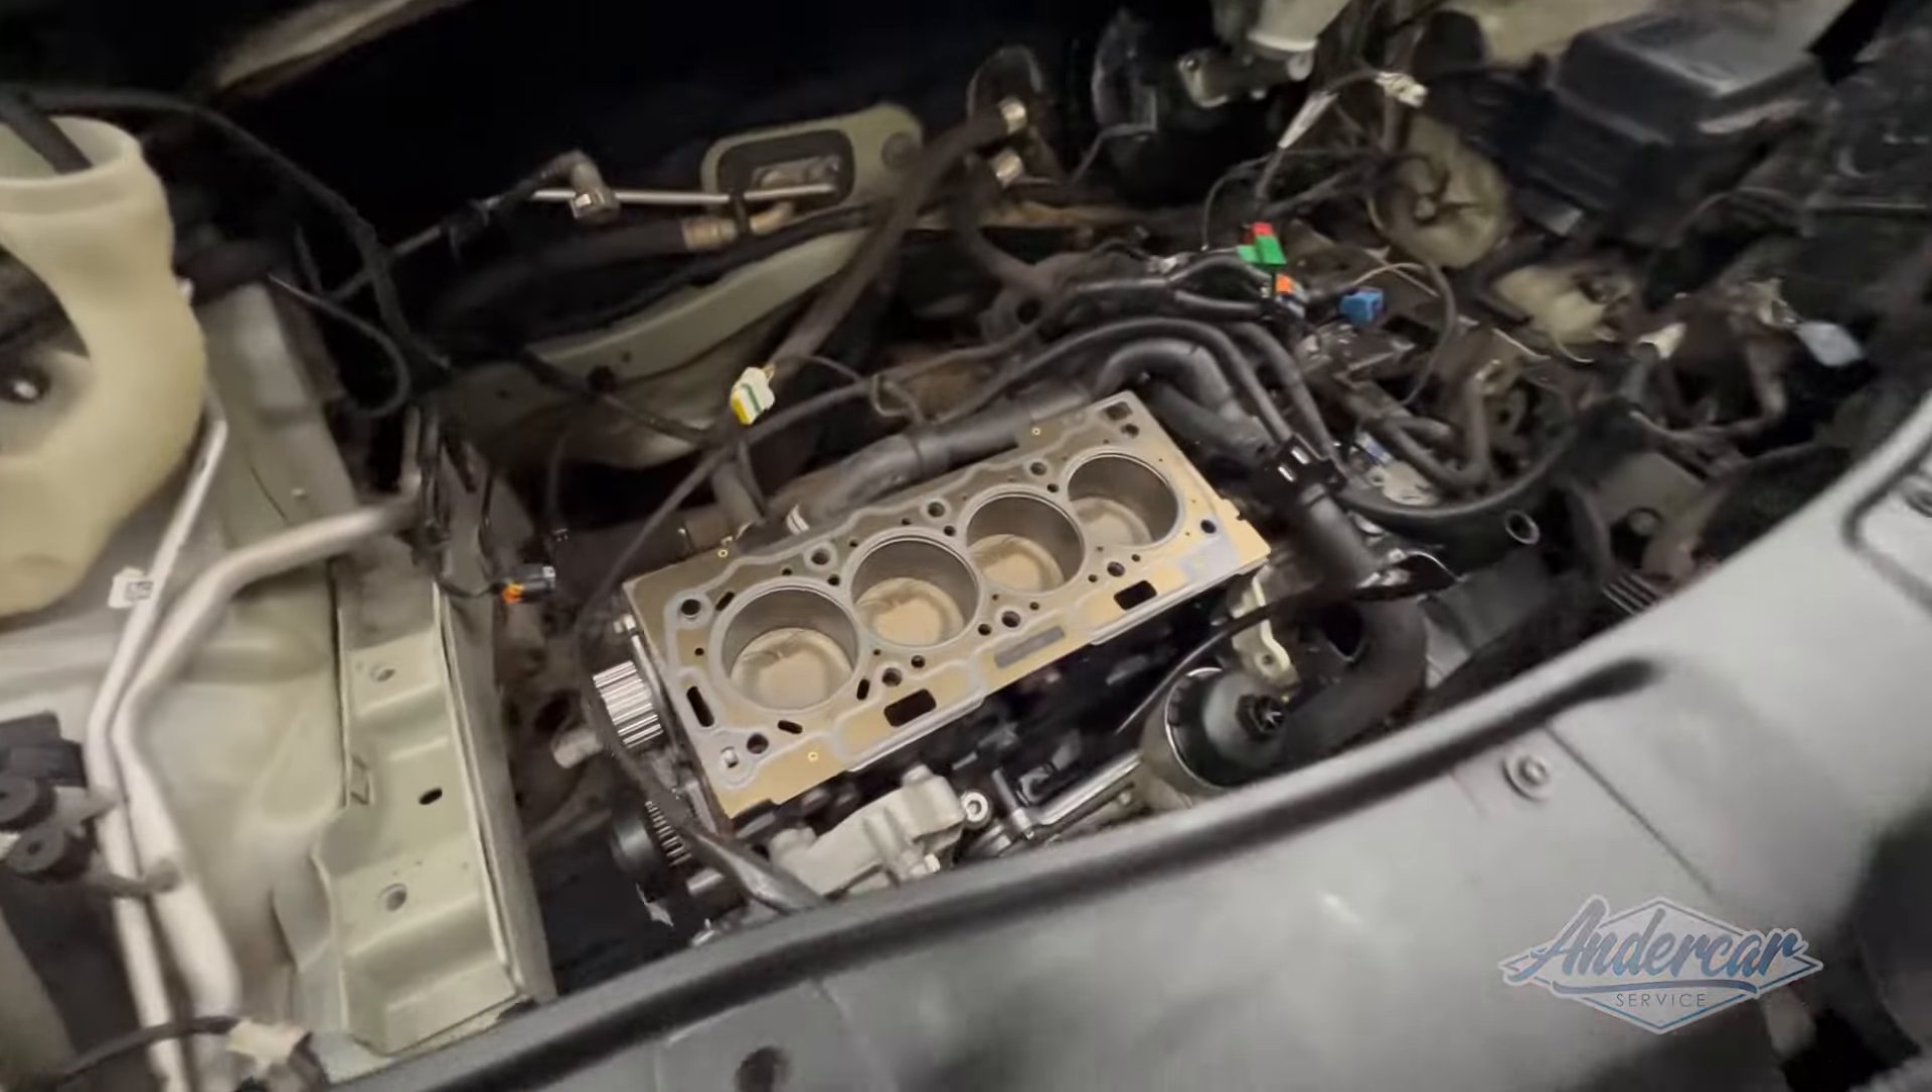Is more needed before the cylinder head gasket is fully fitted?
No.